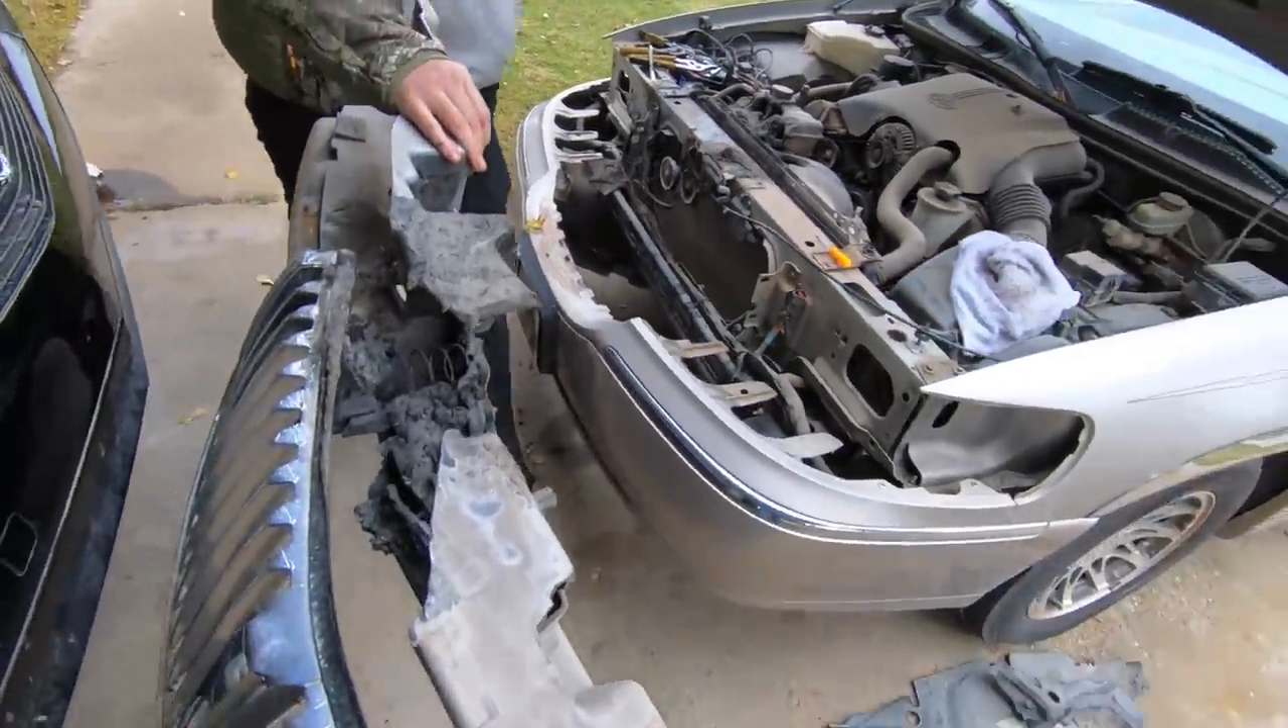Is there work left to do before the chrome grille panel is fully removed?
No.